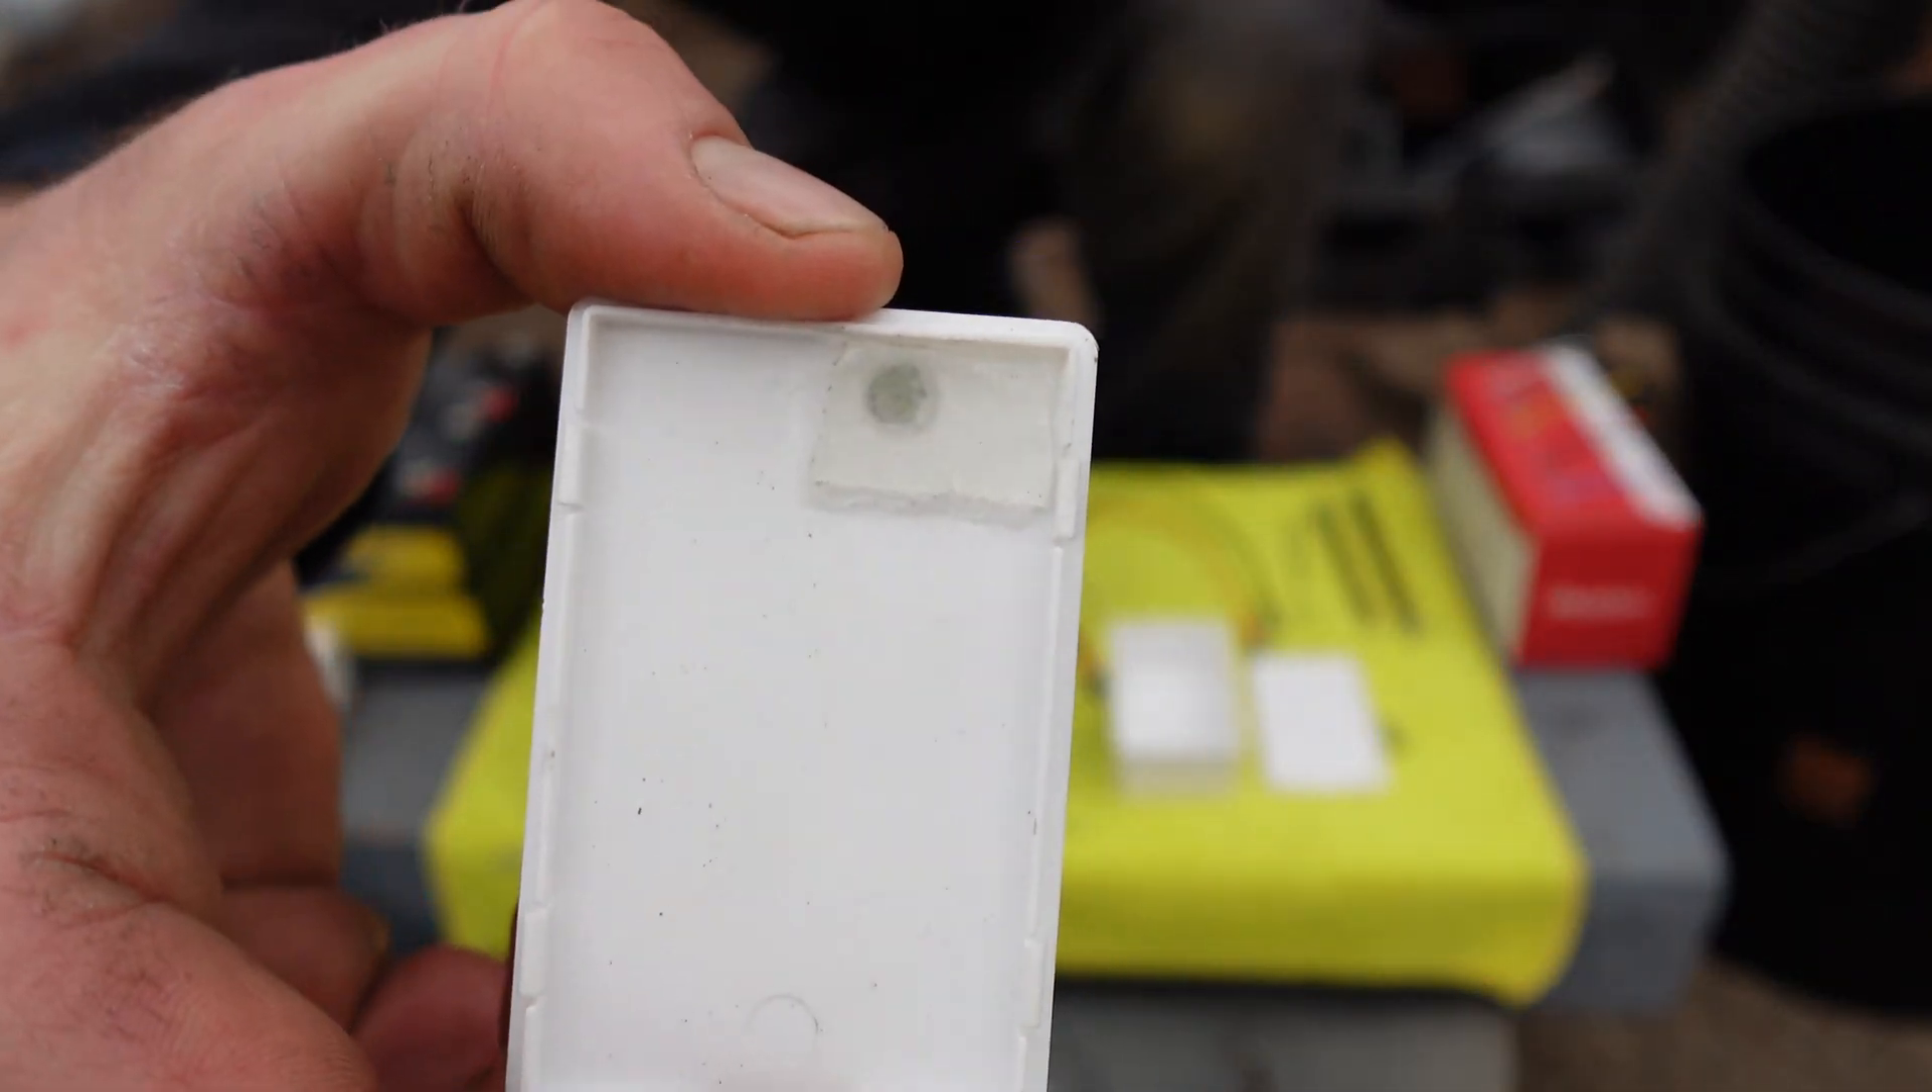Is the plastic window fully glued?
Yes.